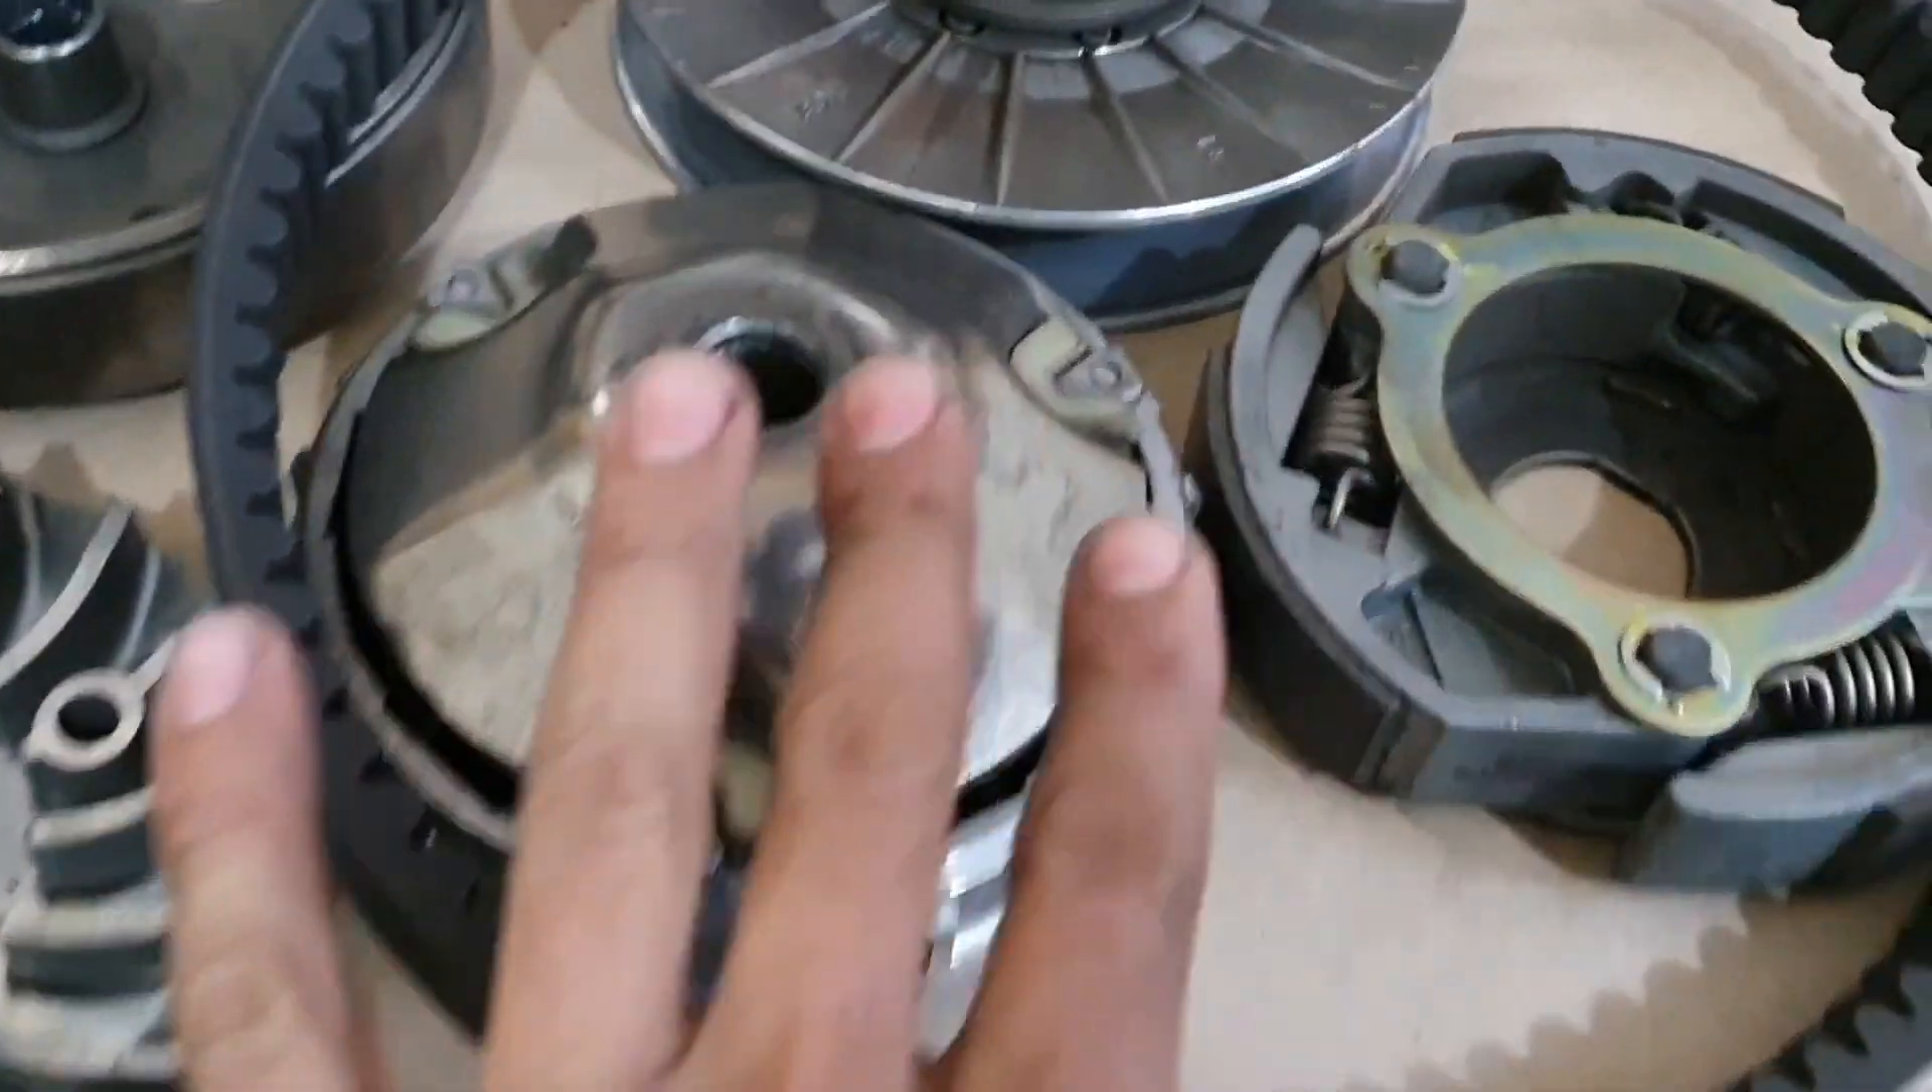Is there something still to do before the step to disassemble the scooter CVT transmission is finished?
No.